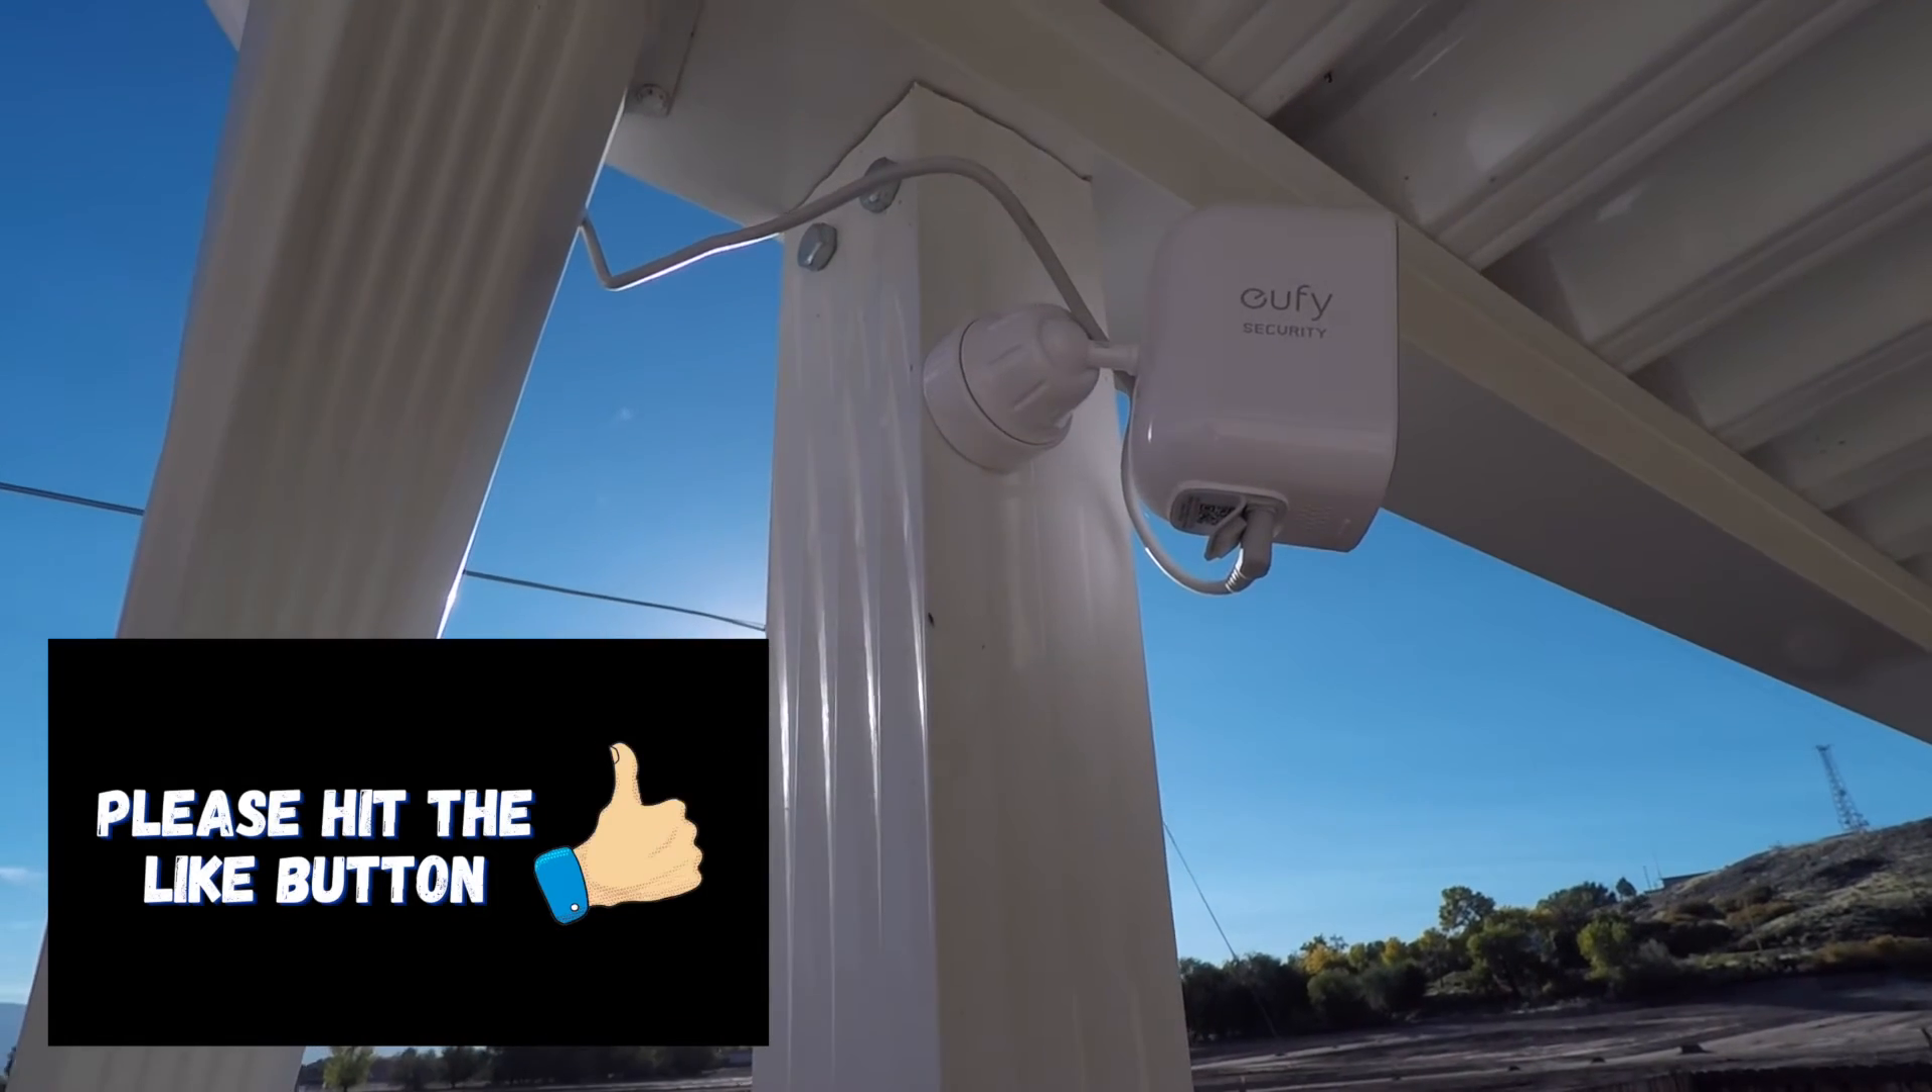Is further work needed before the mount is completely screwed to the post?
No.